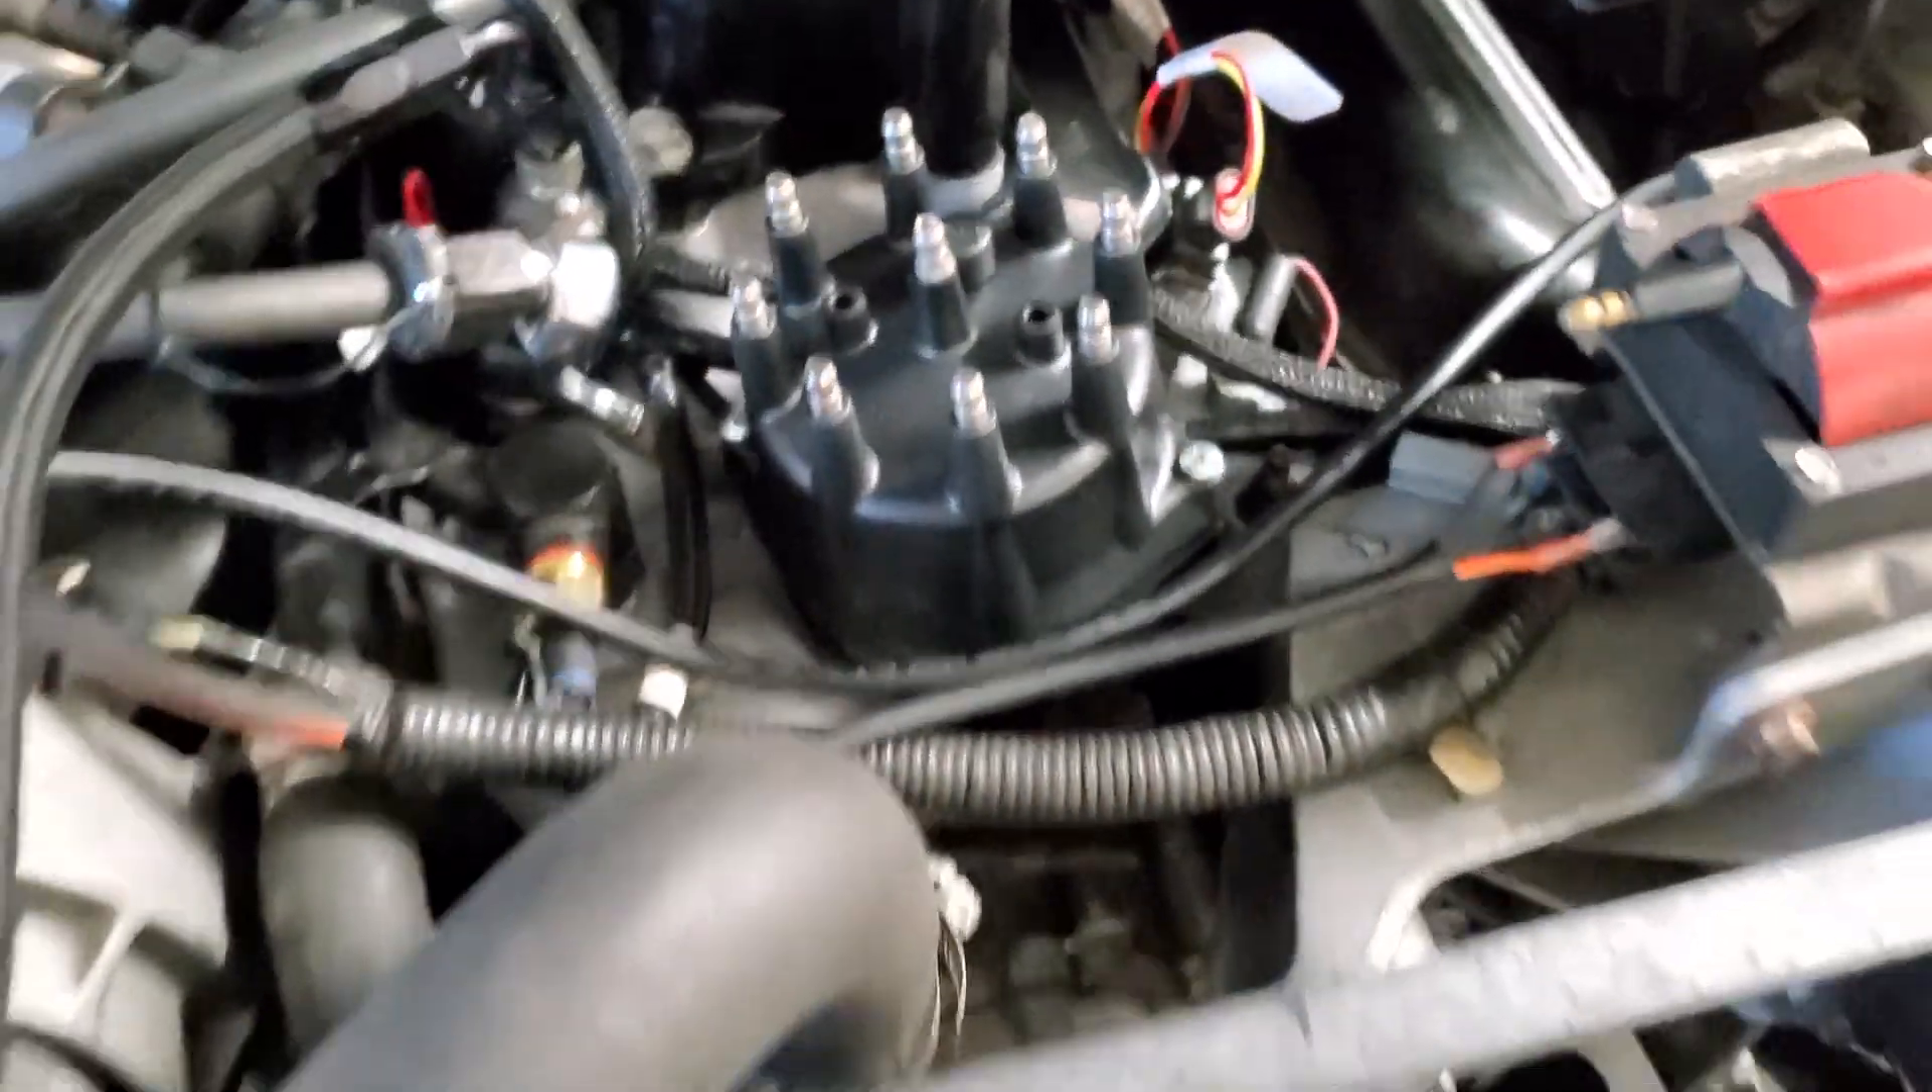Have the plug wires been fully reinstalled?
No.